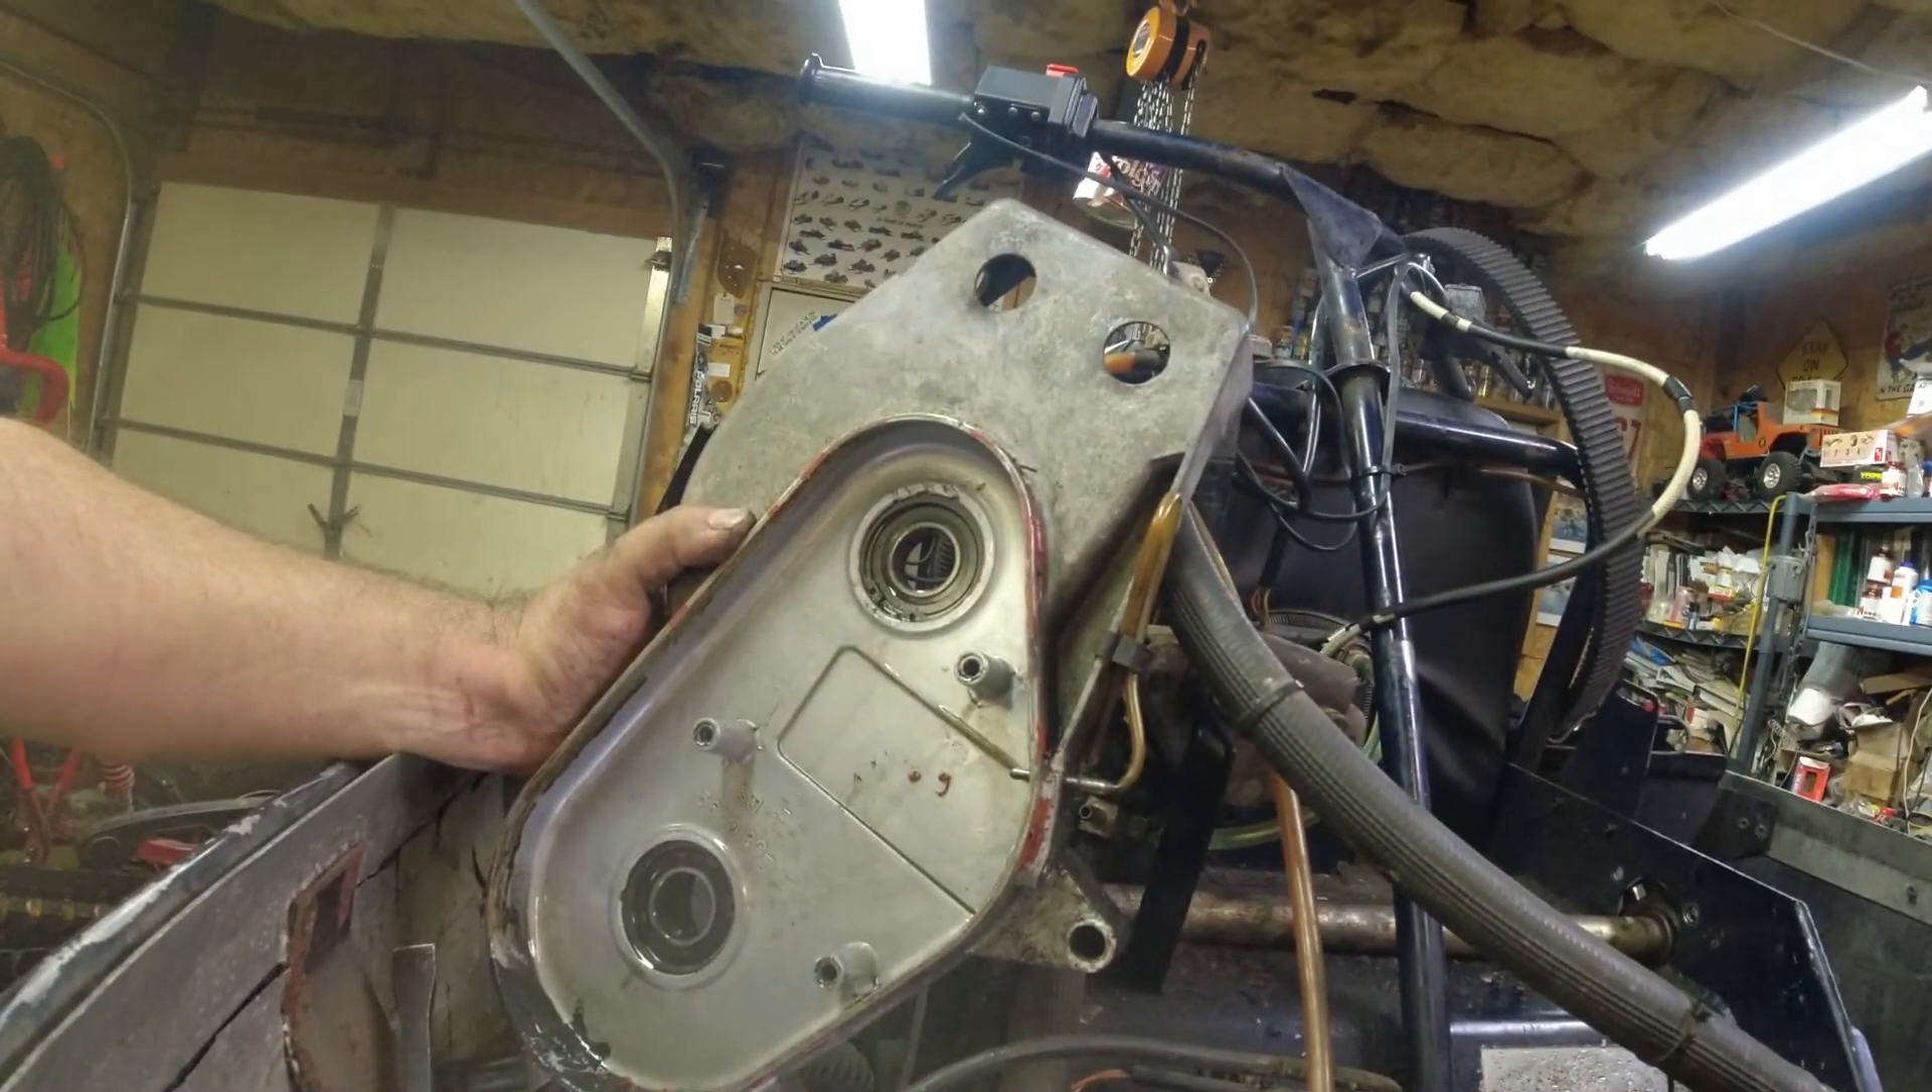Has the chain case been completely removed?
Yes.